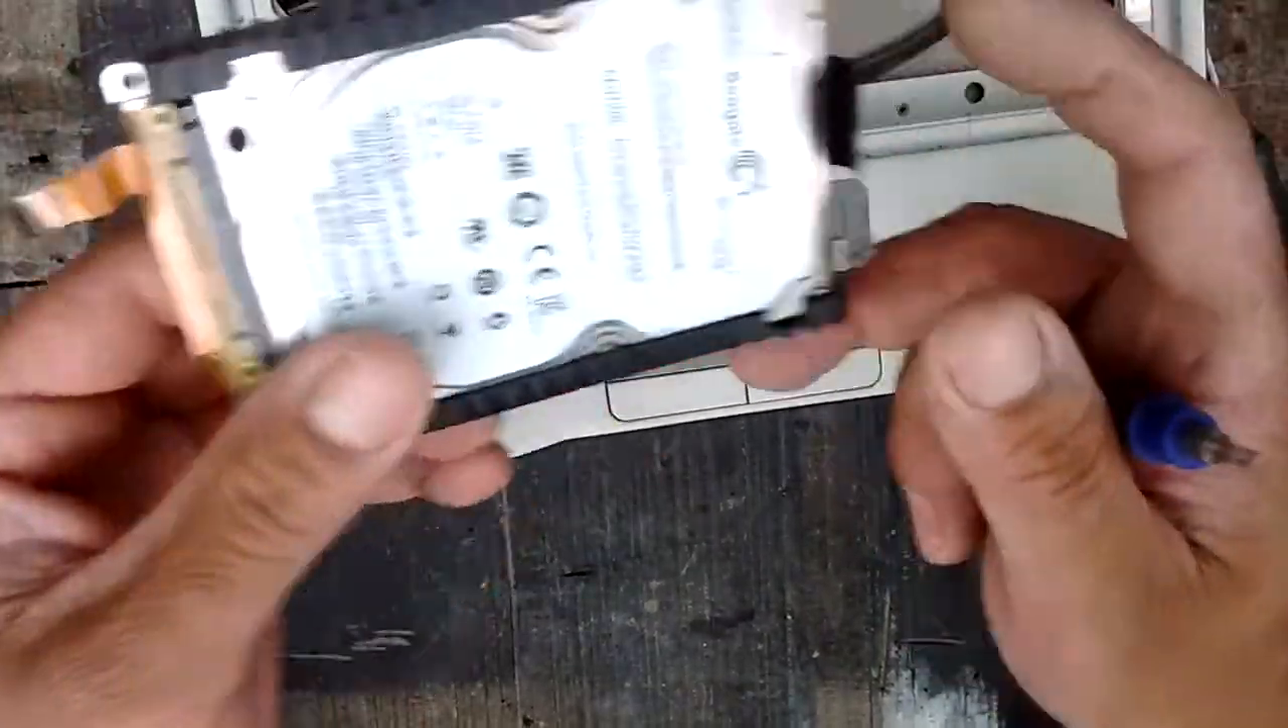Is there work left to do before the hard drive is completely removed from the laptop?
No.